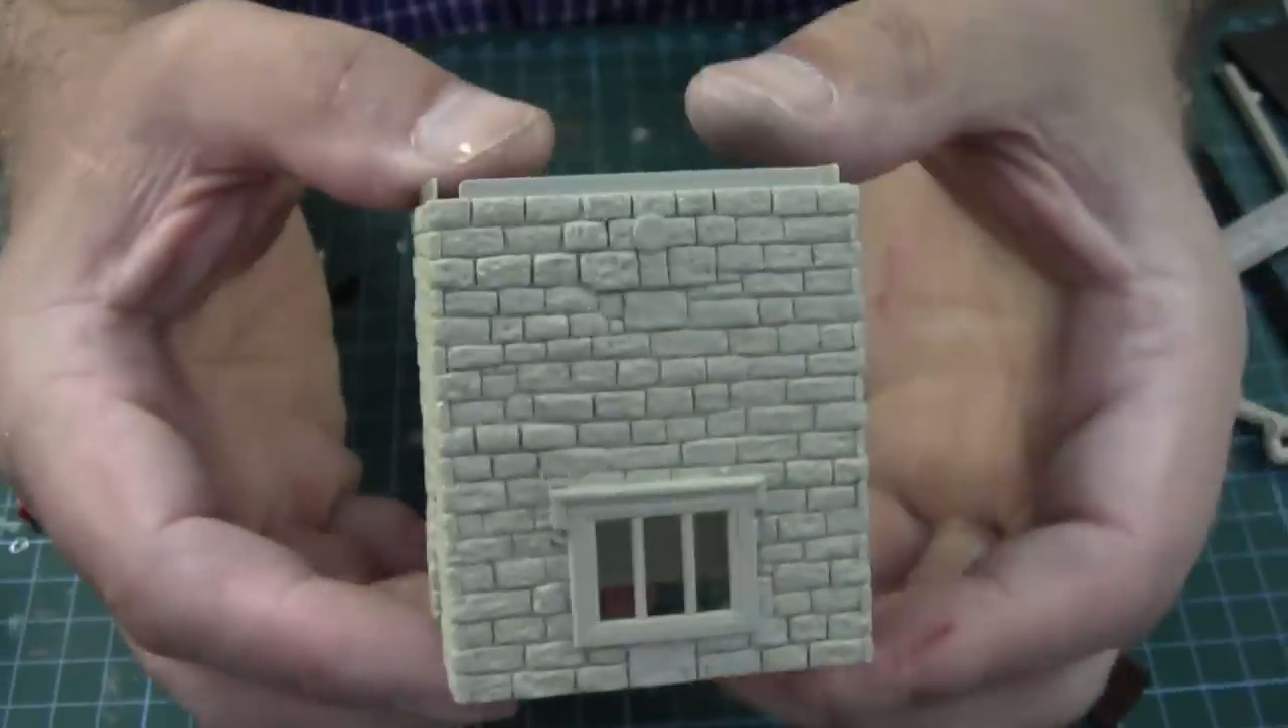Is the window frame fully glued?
Yes.